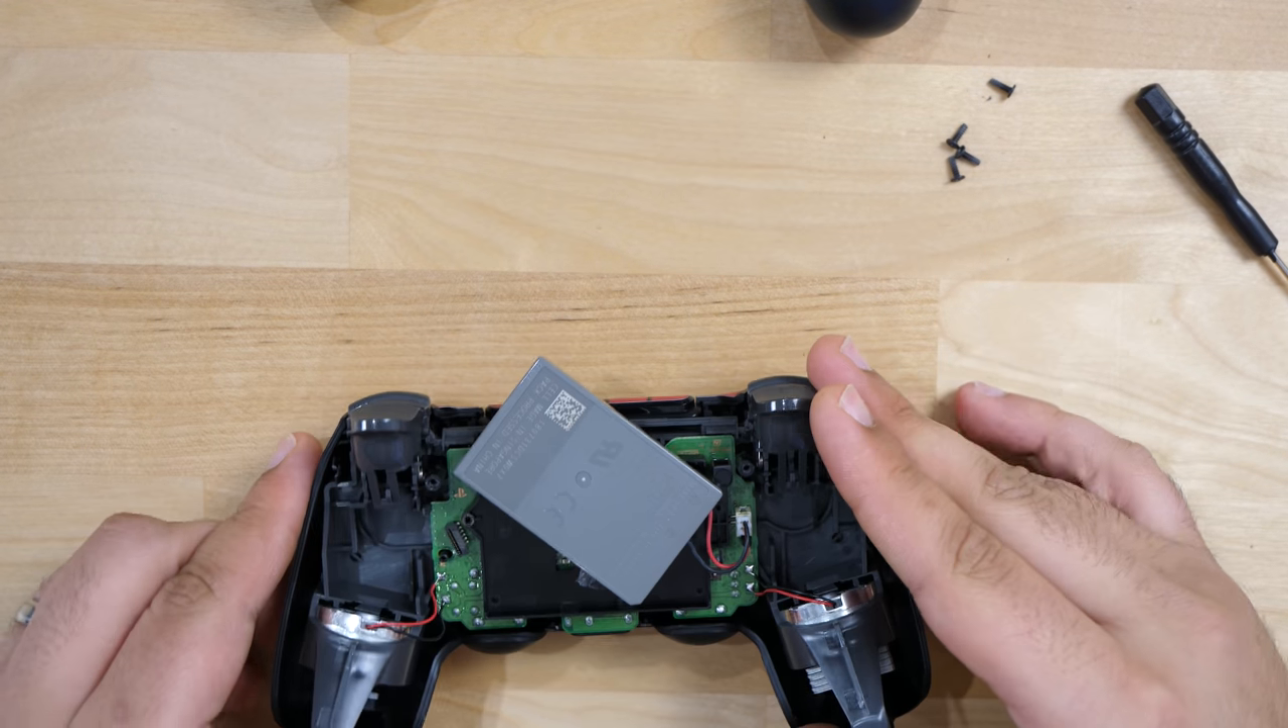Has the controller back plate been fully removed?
Yes.